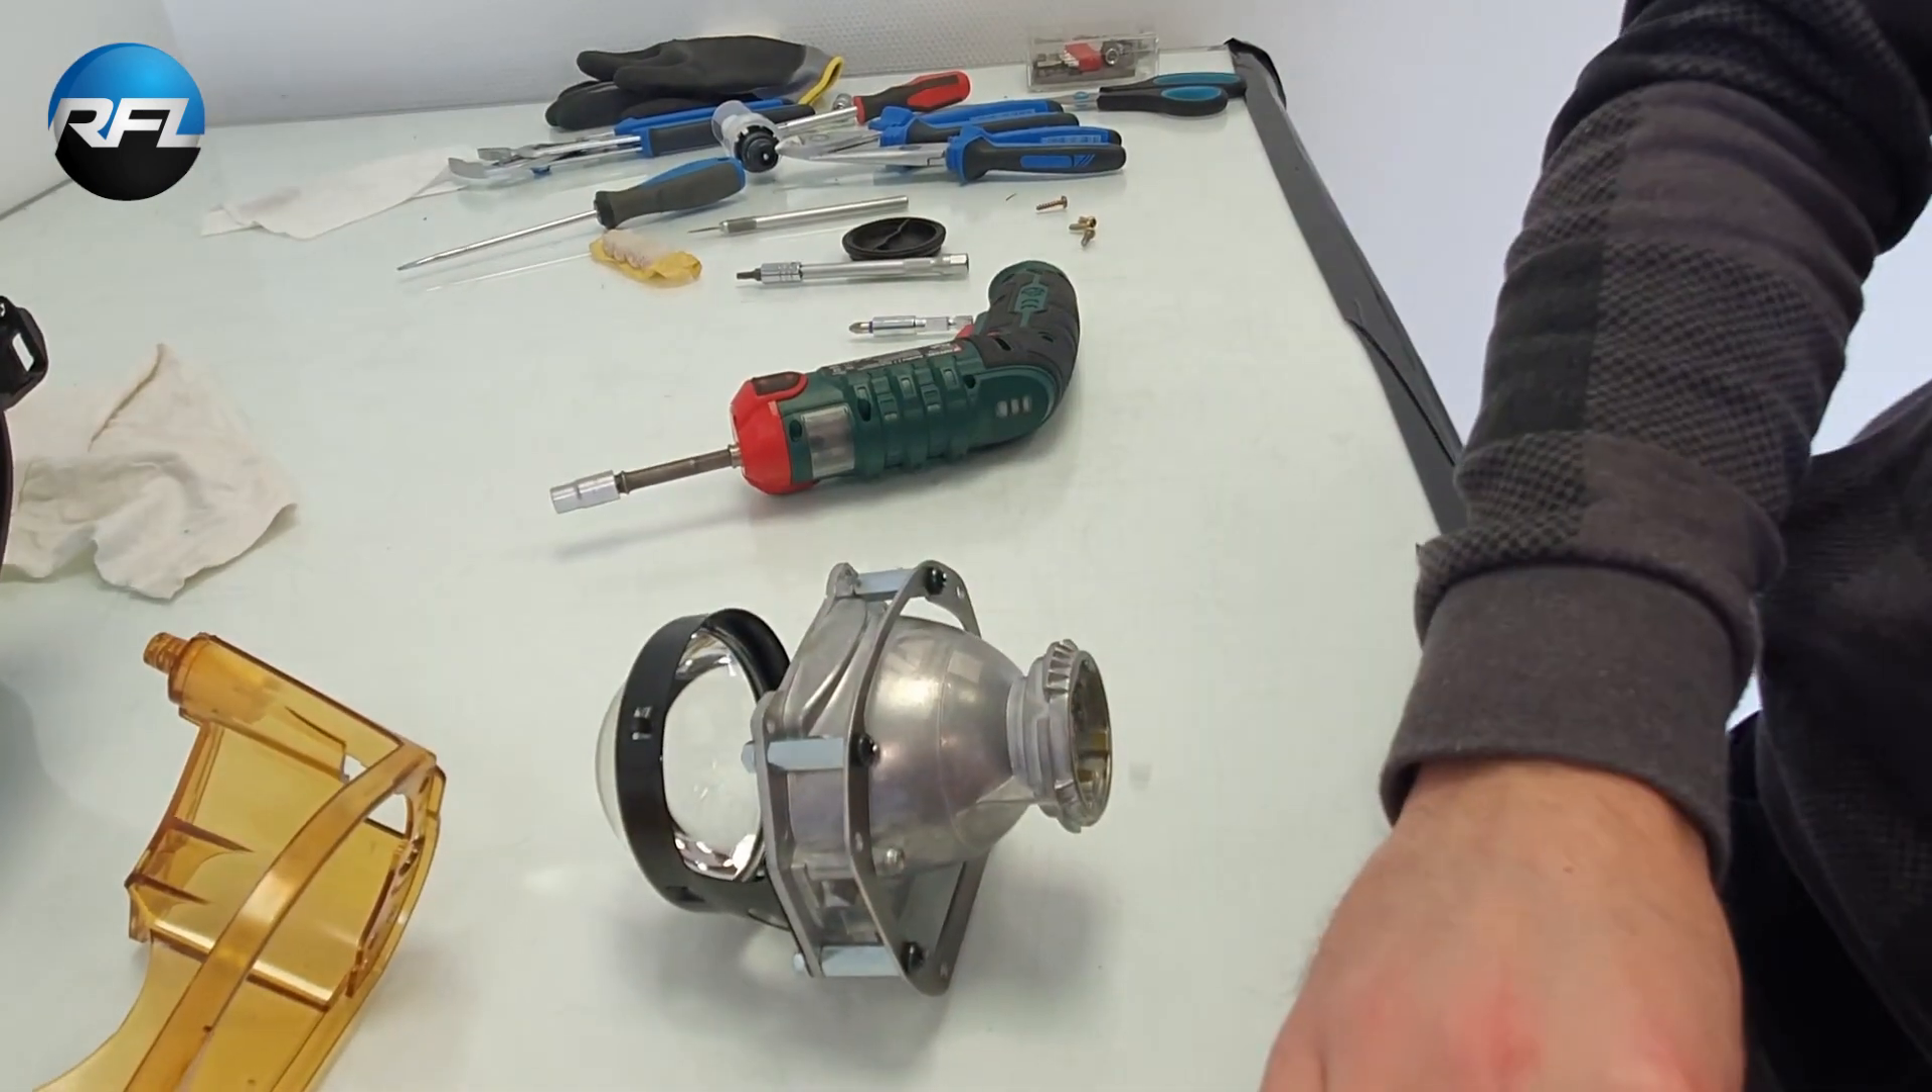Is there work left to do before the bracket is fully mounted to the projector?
No.